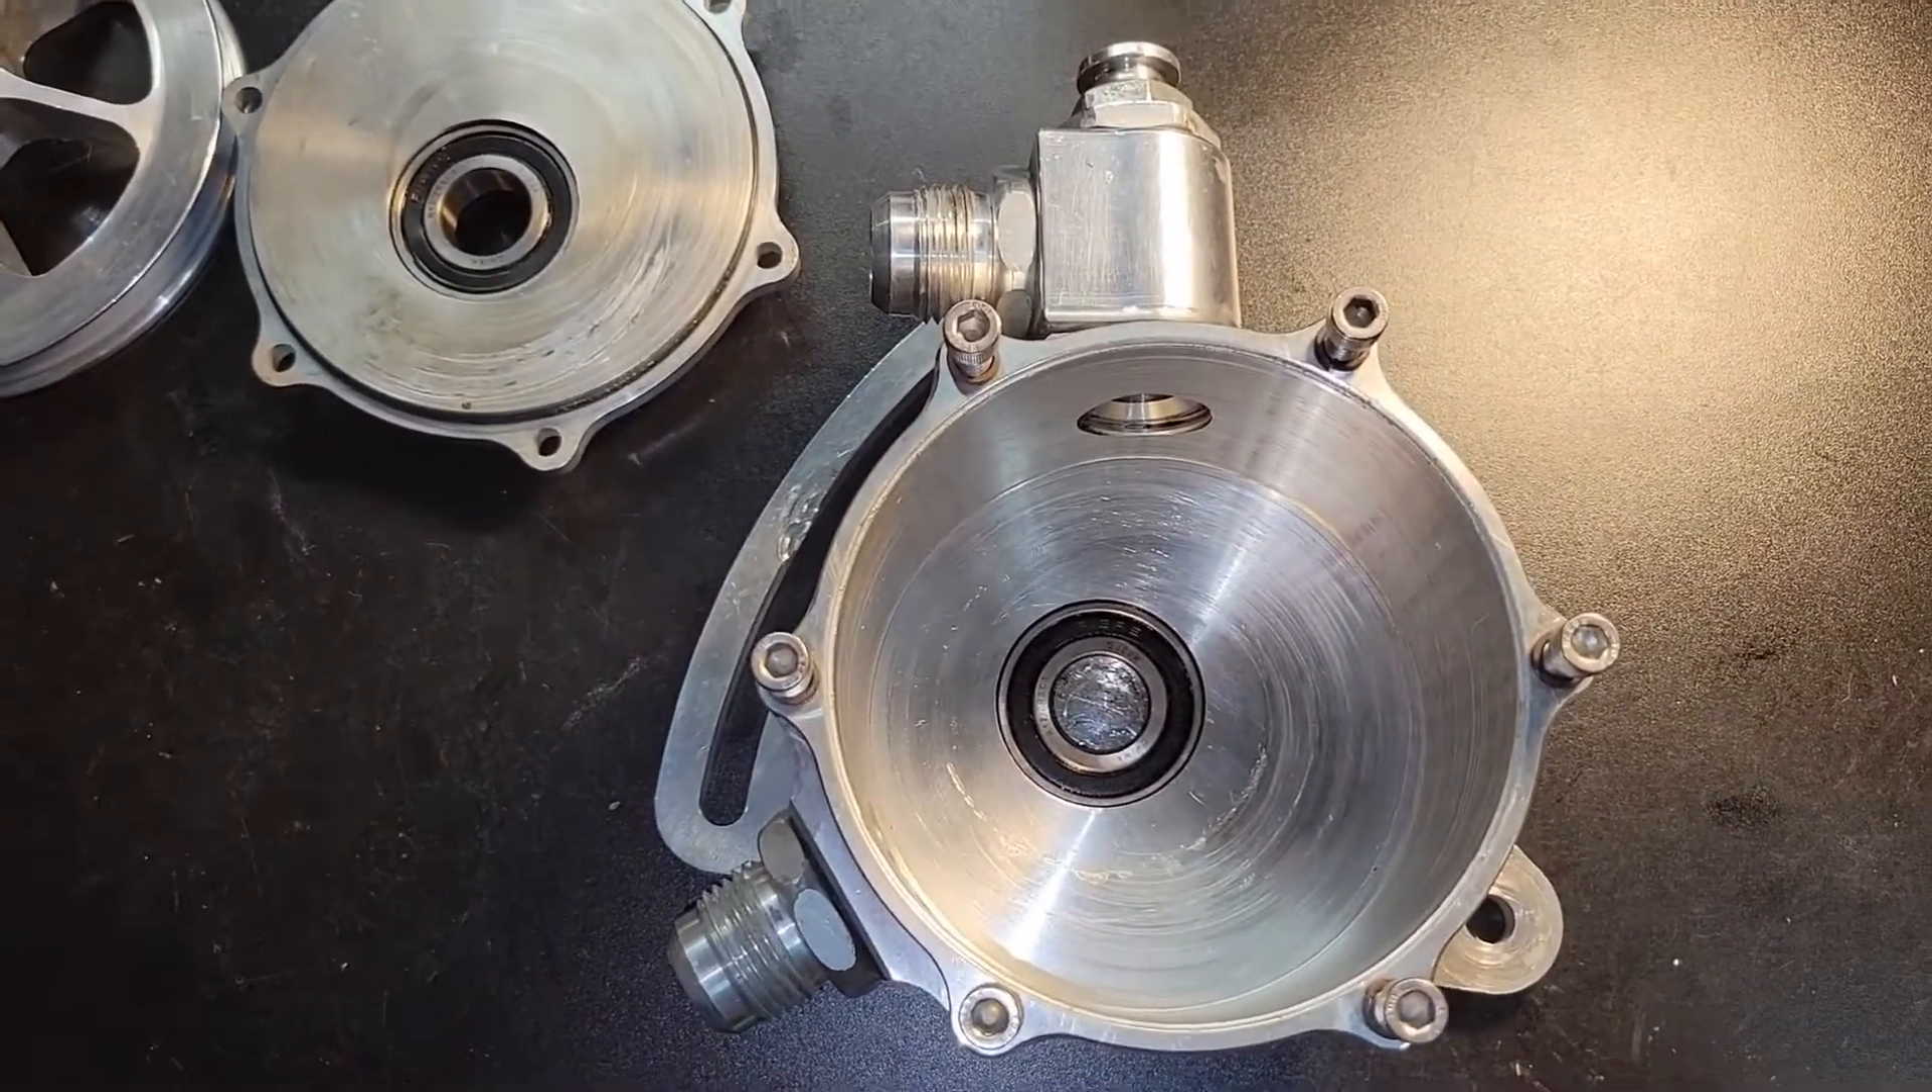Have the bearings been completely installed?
Yes.